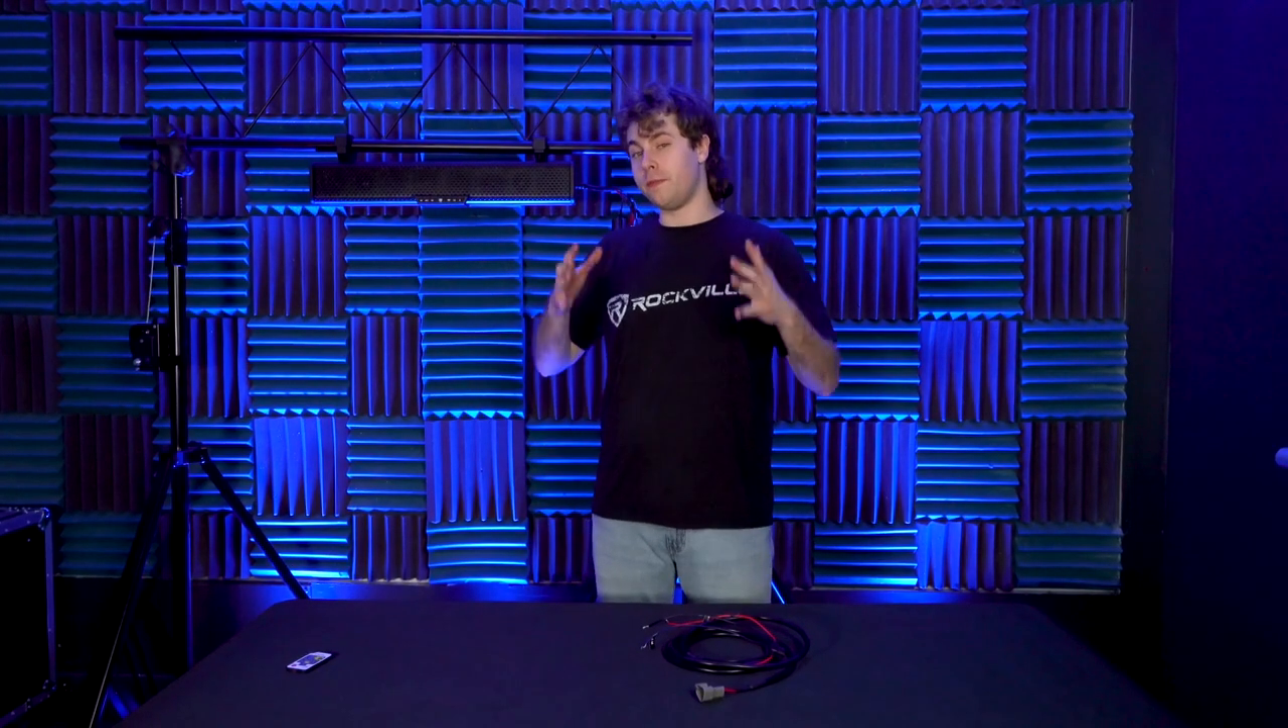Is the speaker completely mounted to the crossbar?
Yes.